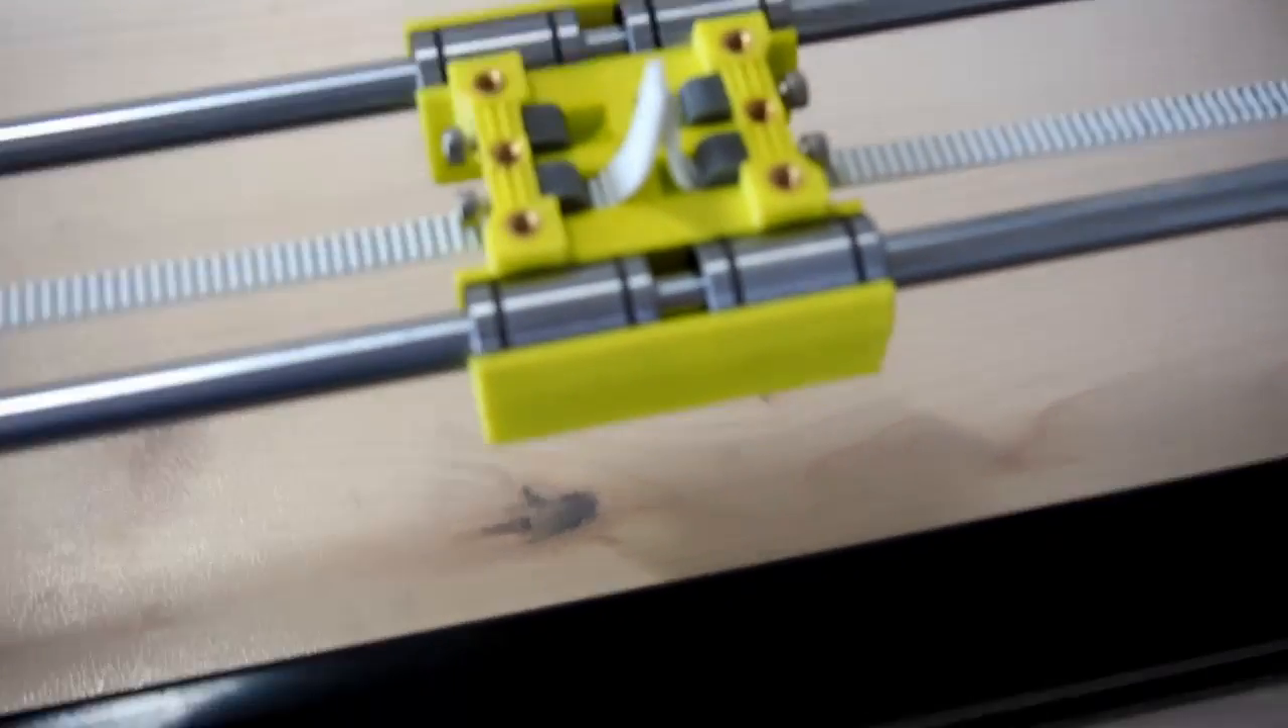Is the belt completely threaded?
Yes.